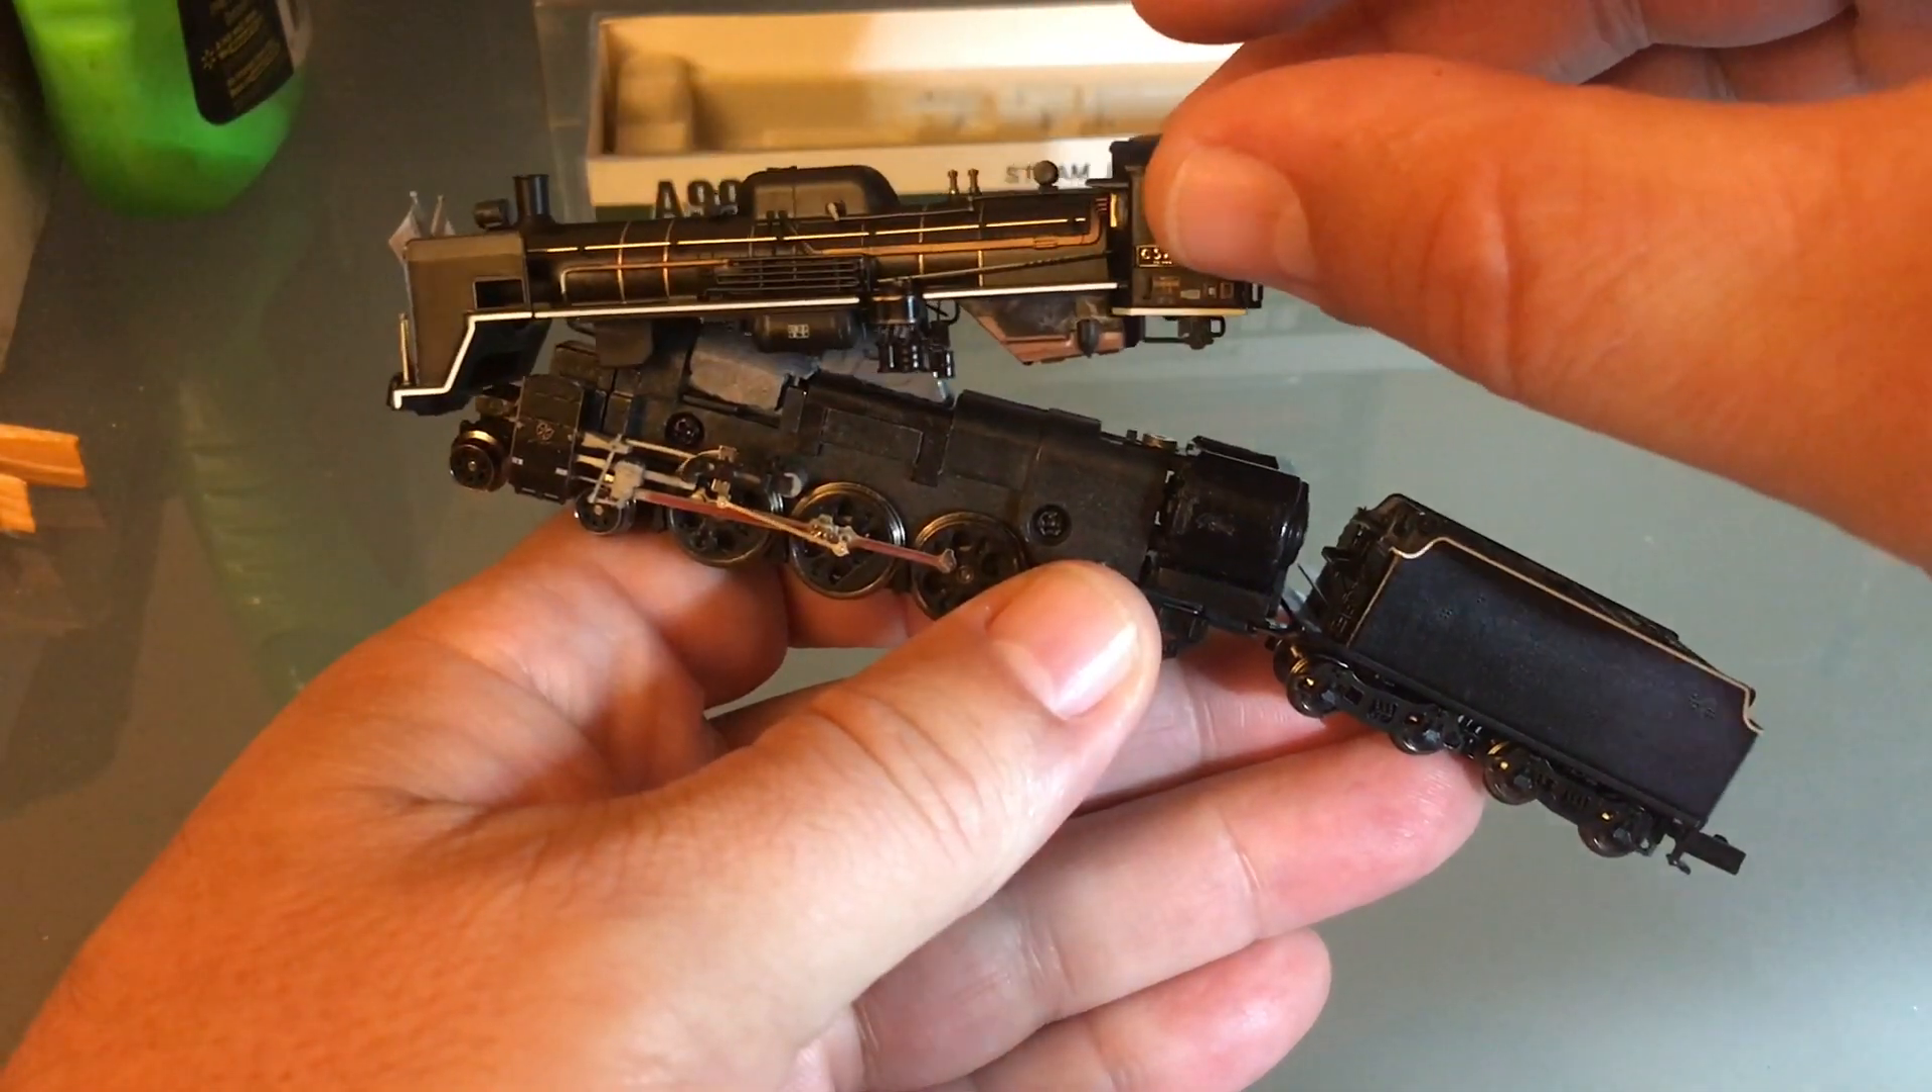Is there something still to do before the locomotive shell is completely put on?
Yes.